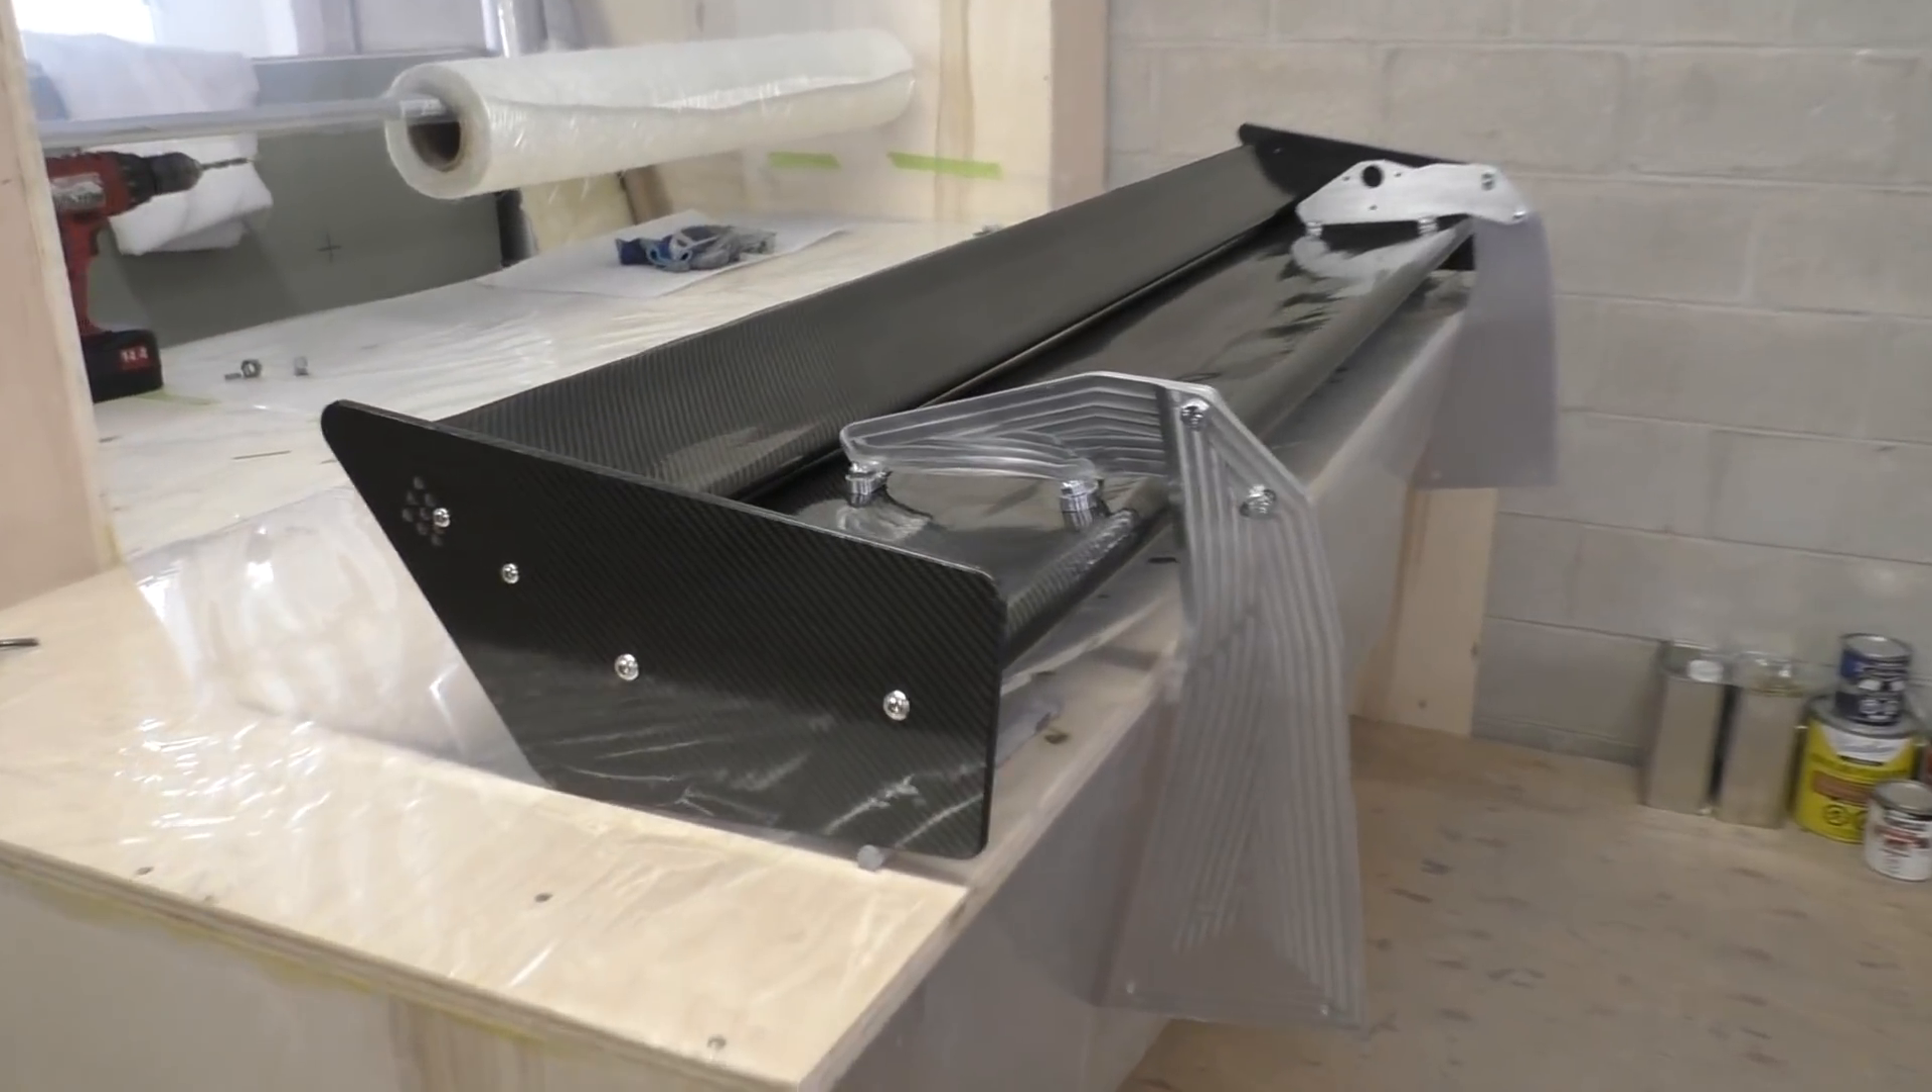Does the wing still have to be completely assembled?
No.